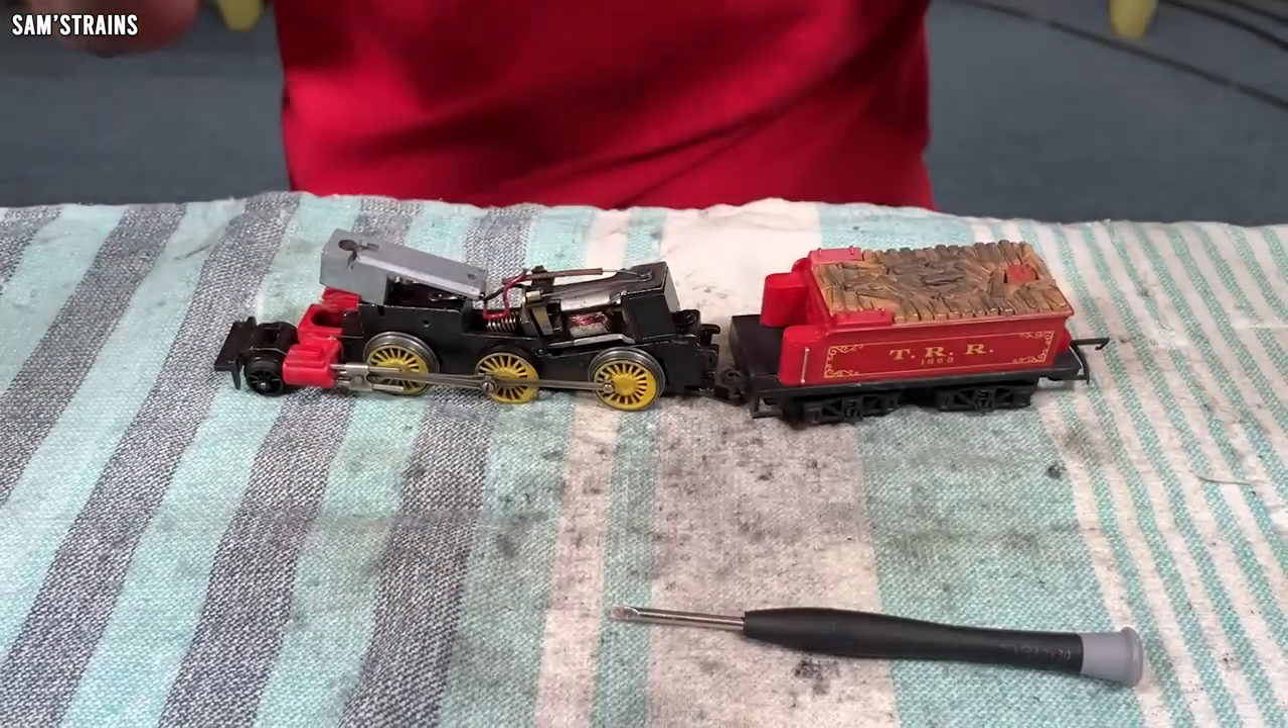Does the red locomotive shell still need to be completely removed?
No.